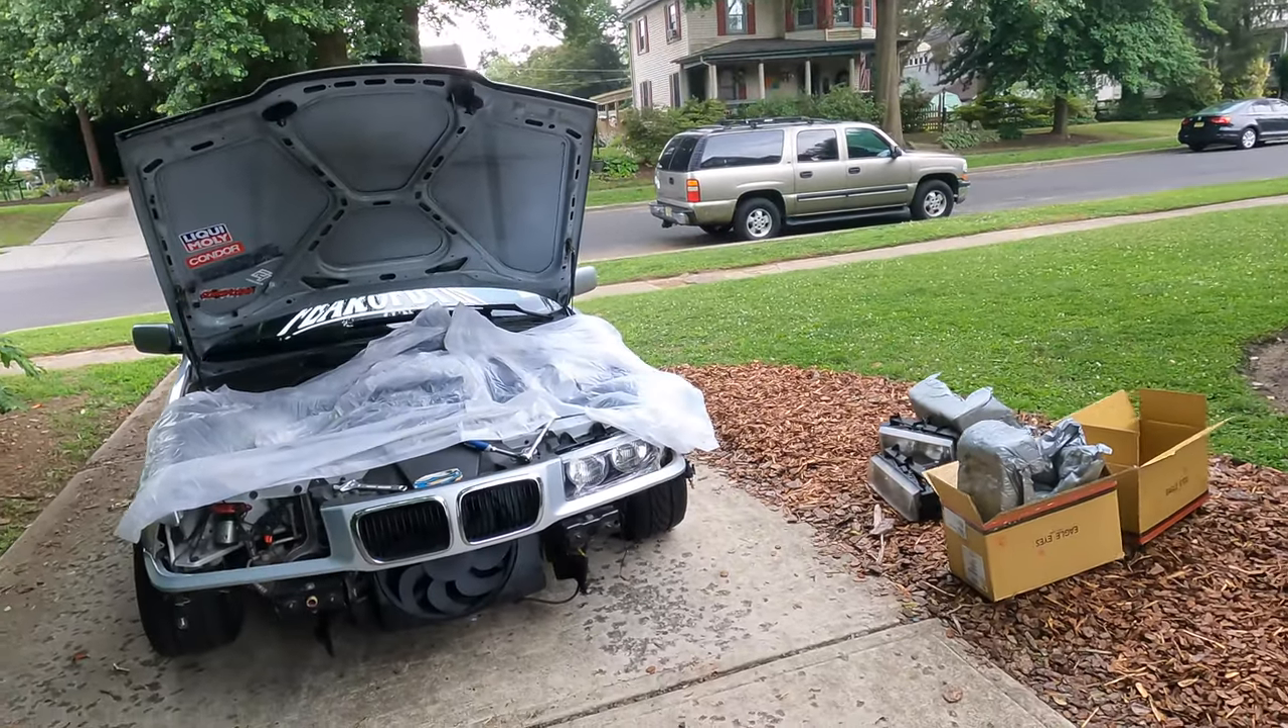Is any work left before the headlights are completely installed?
Yes.